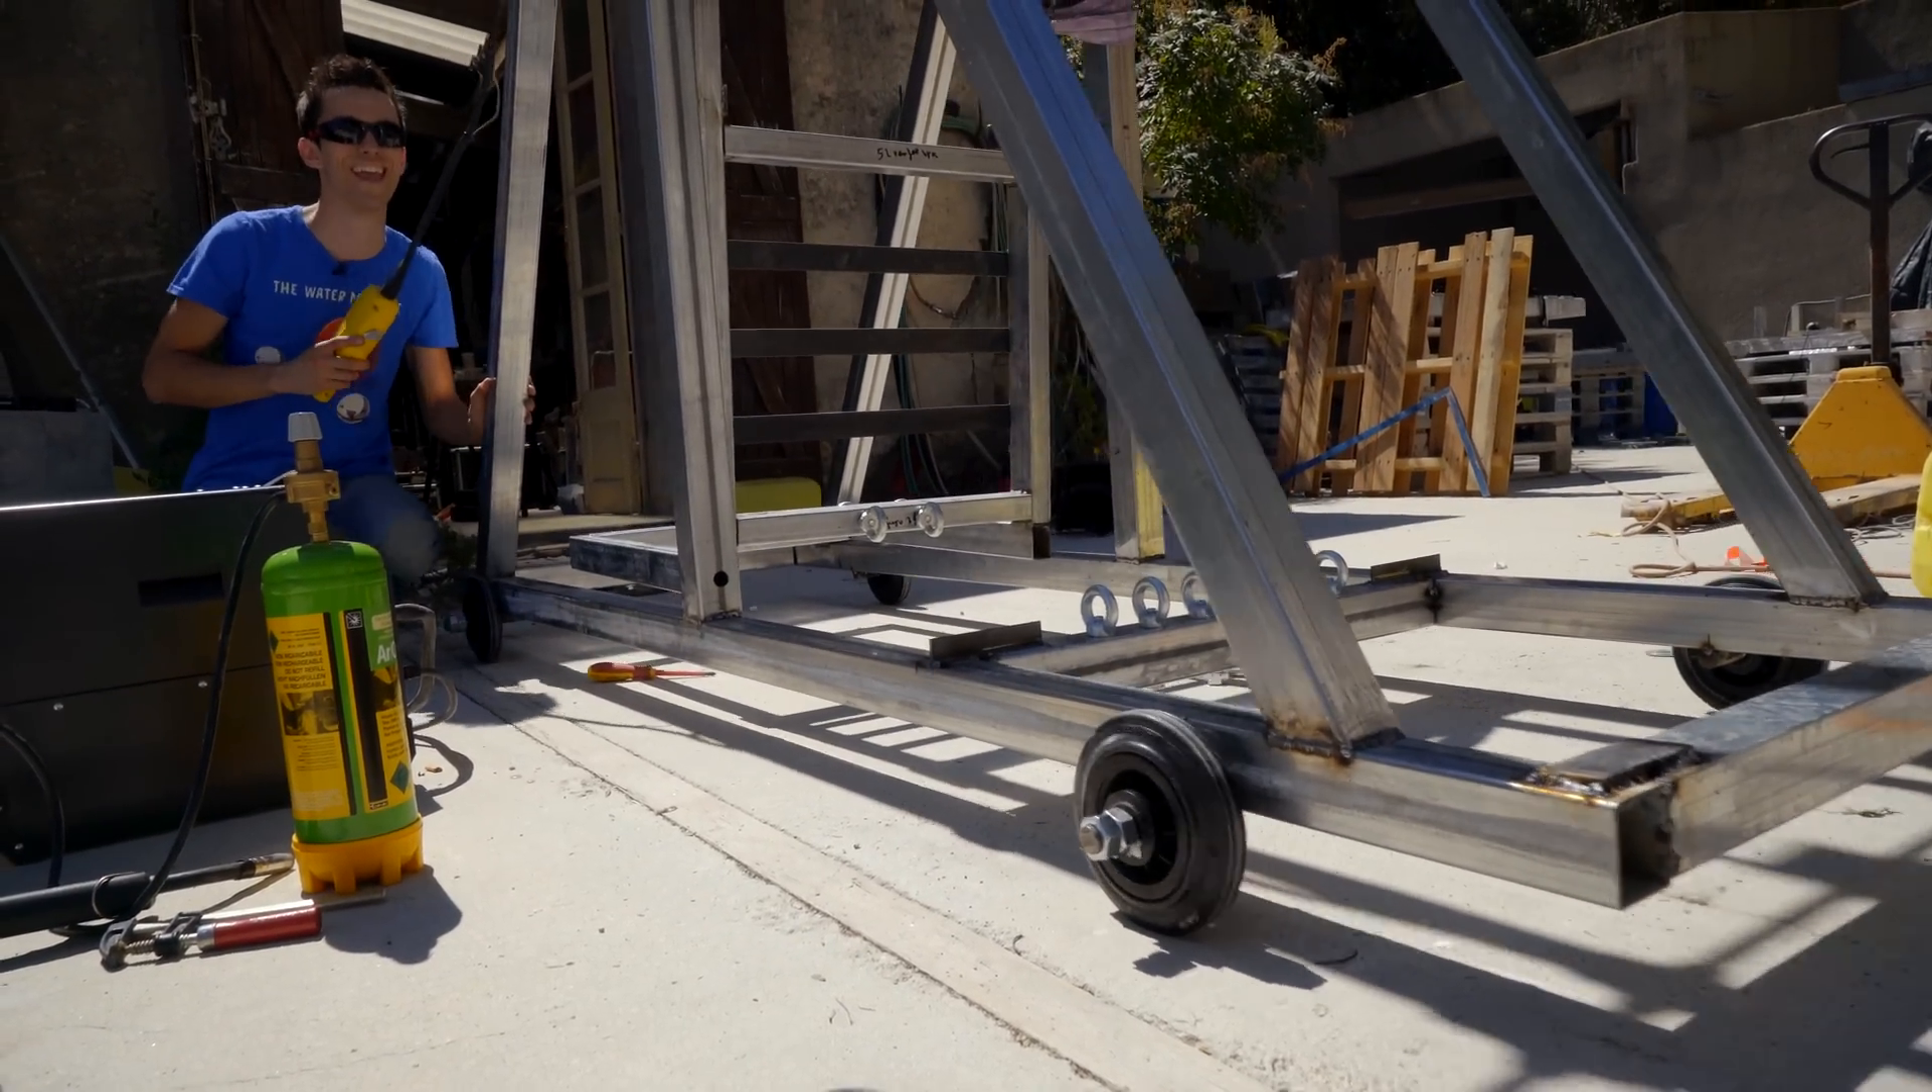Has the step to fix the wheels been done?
Yes.